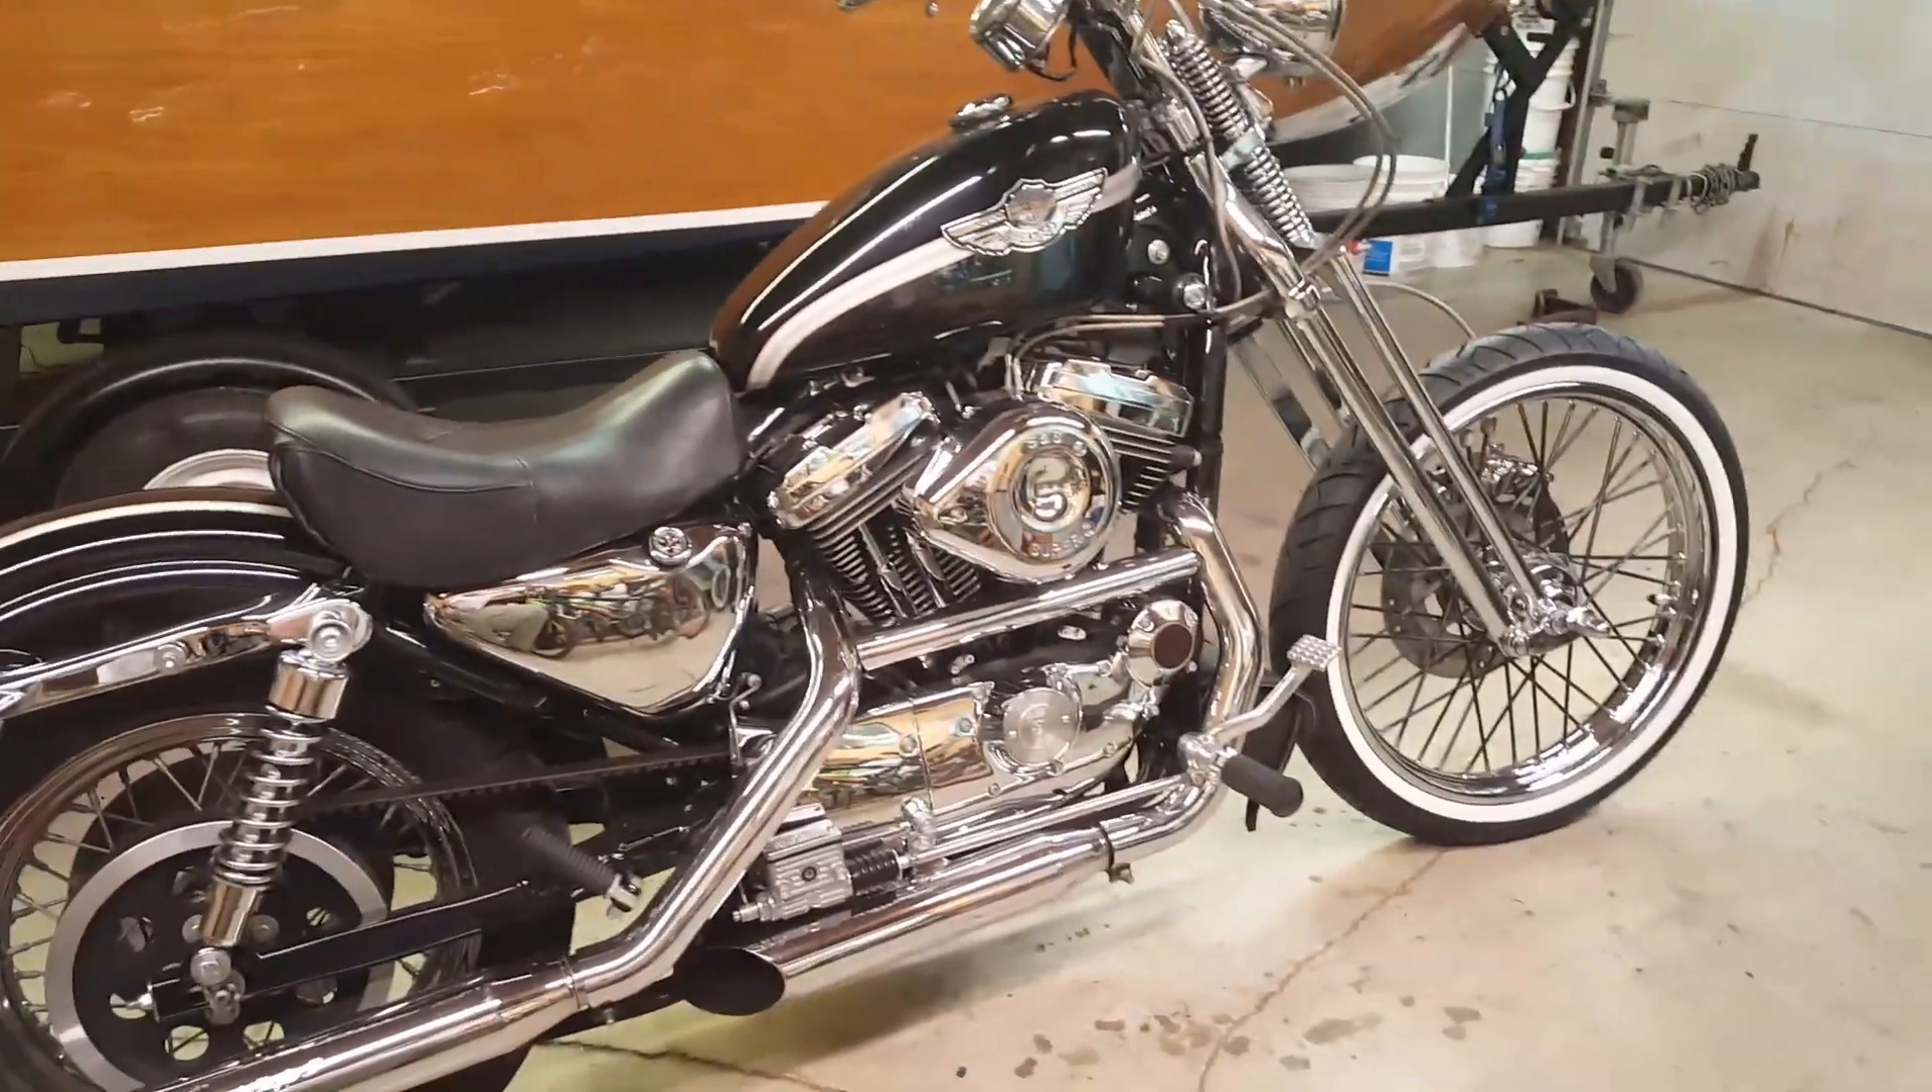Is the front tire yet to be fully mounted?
No.